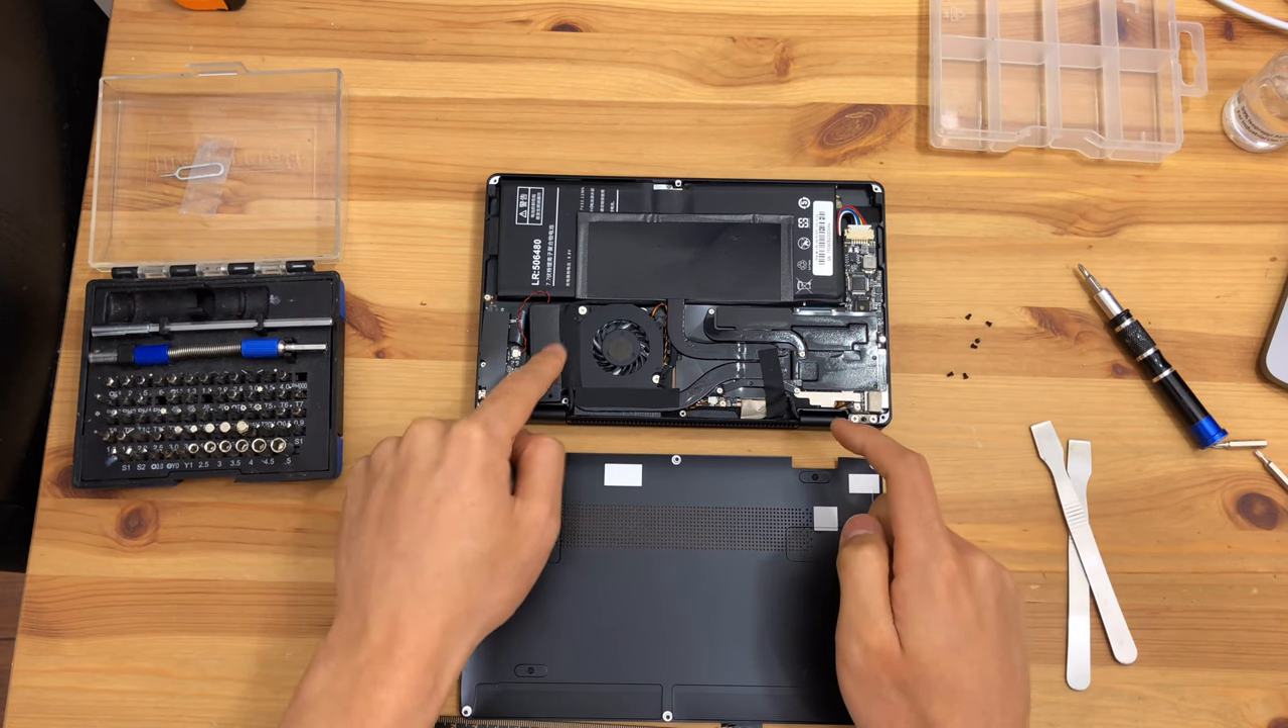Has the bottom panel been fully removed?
Yes.